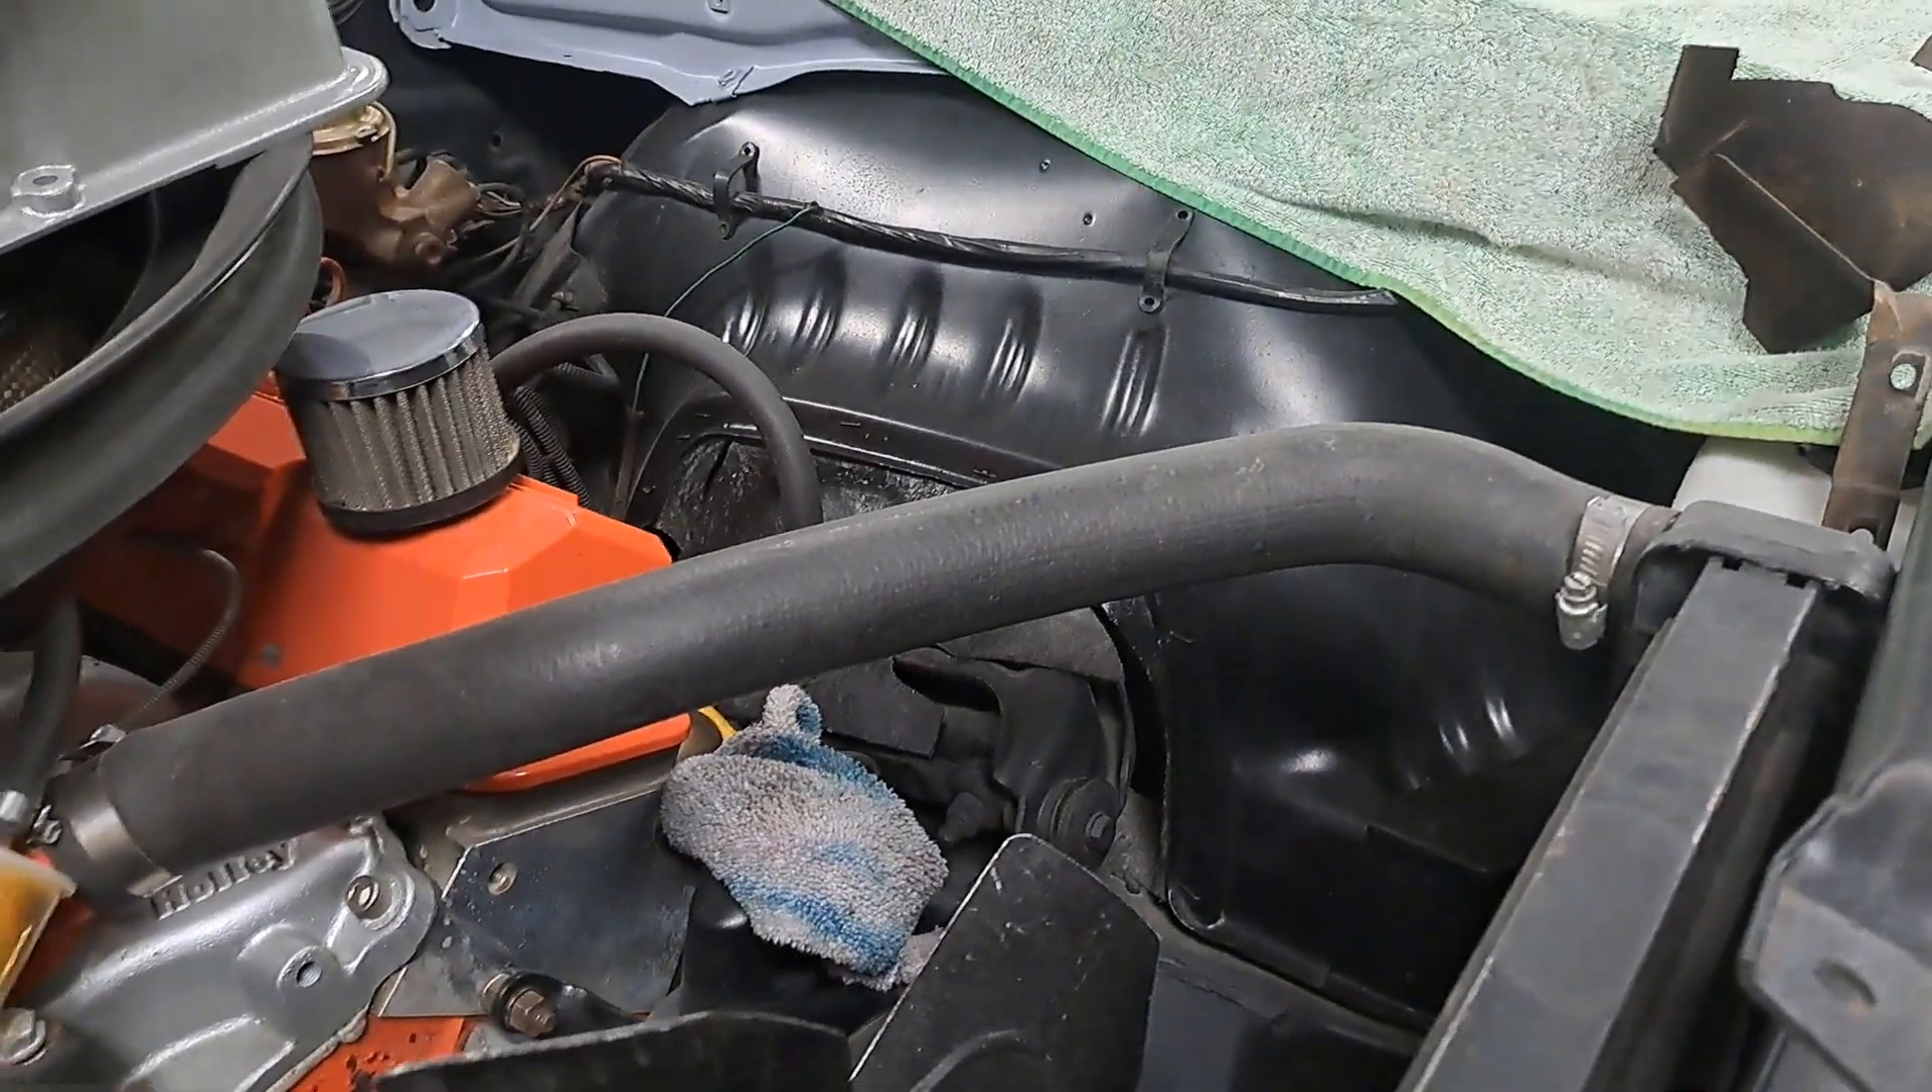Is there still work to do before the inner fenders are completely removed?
Yes.